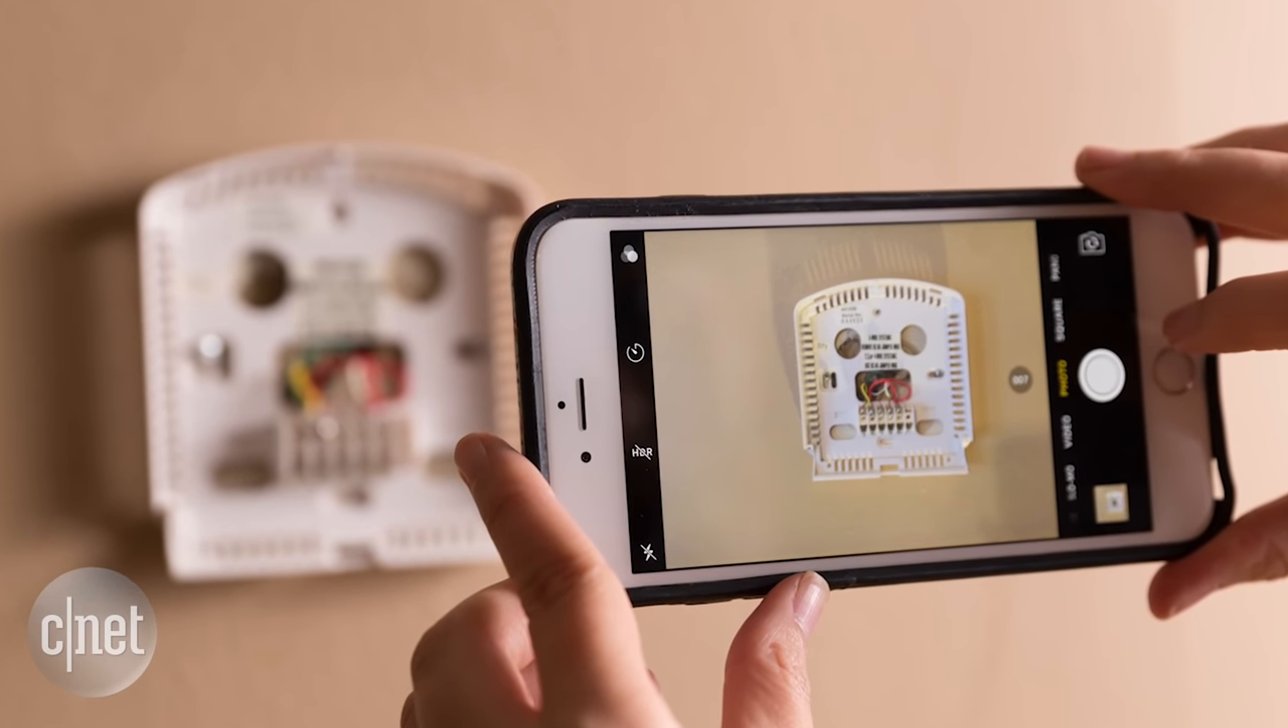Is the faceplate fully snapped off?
Yes.